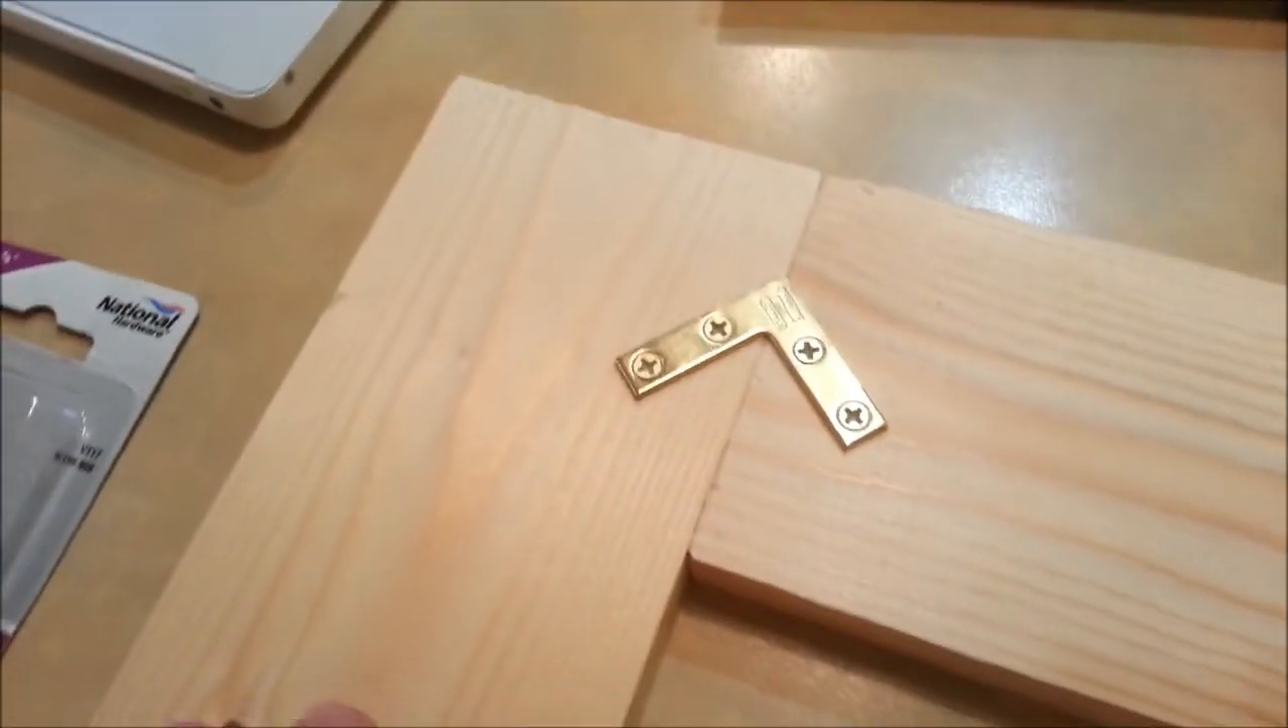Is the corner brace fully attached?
Yes.